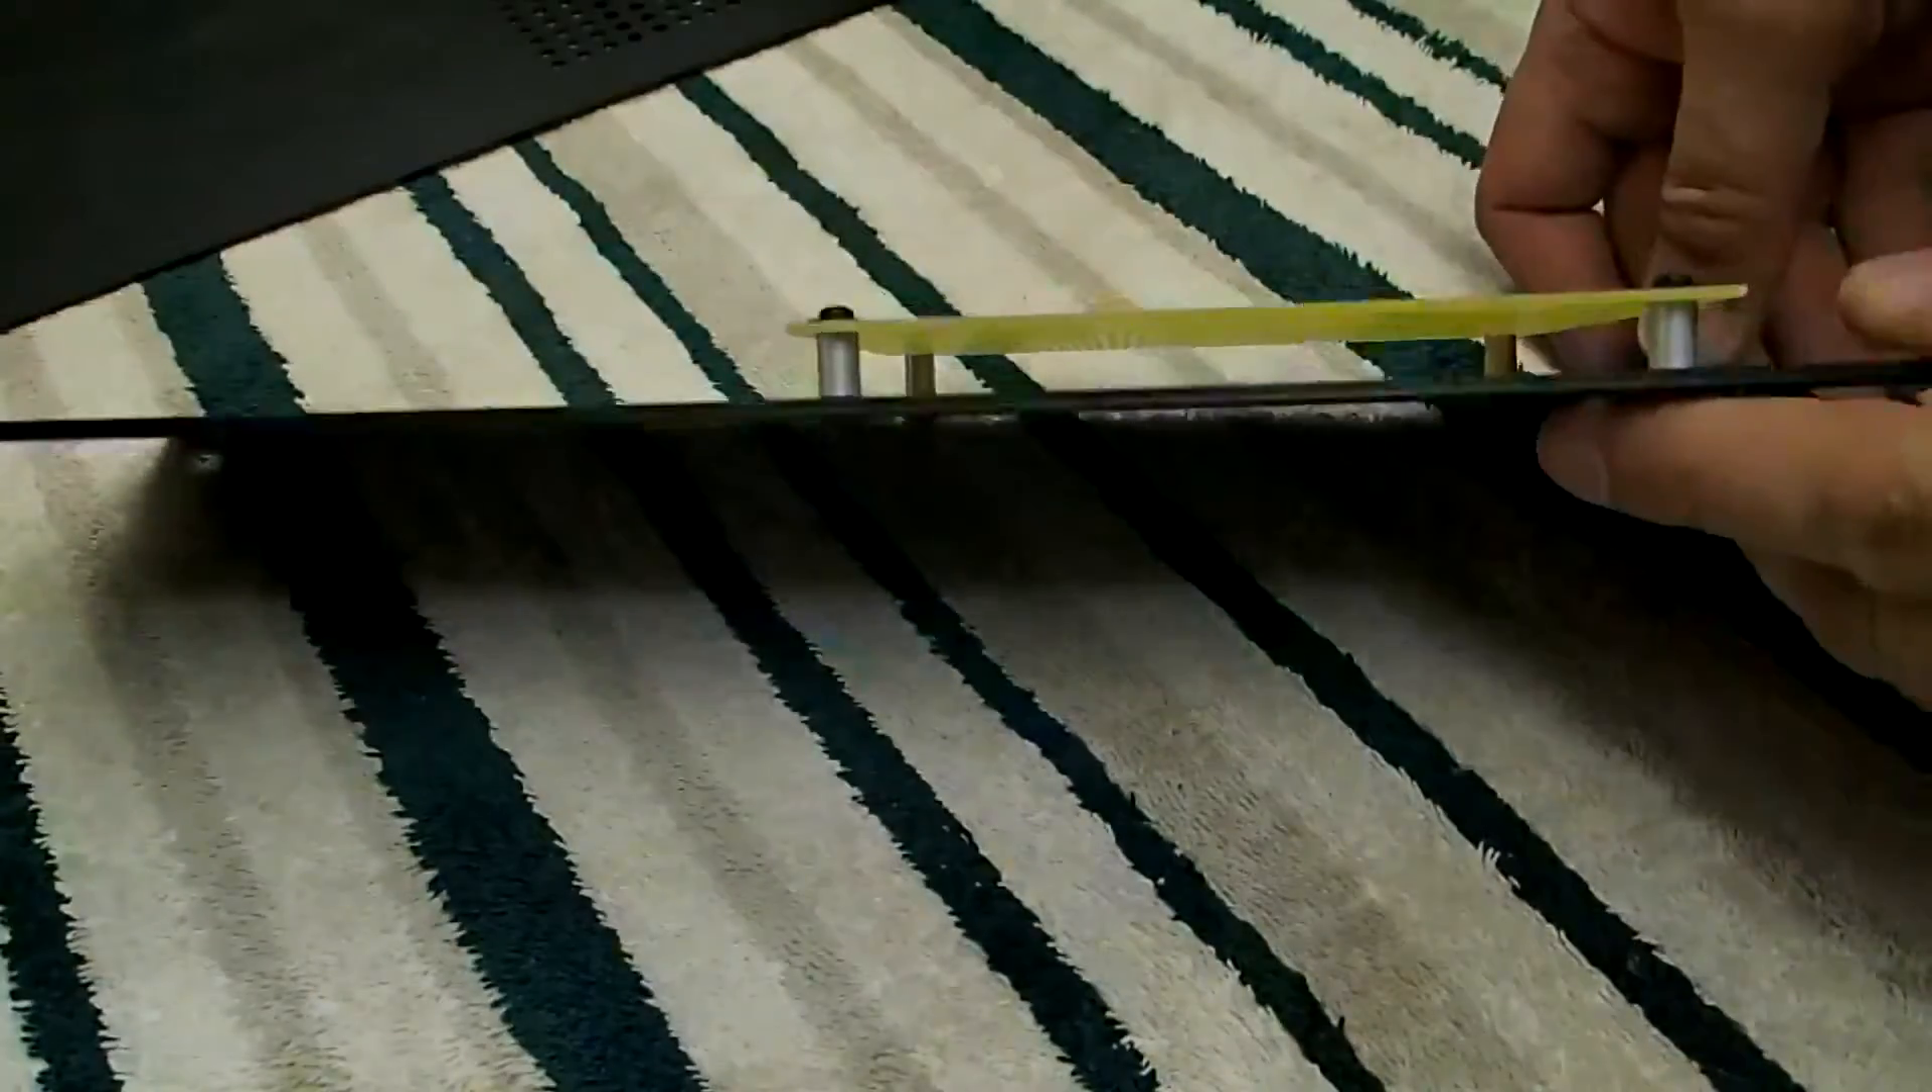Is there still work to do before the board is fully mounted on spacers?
No.